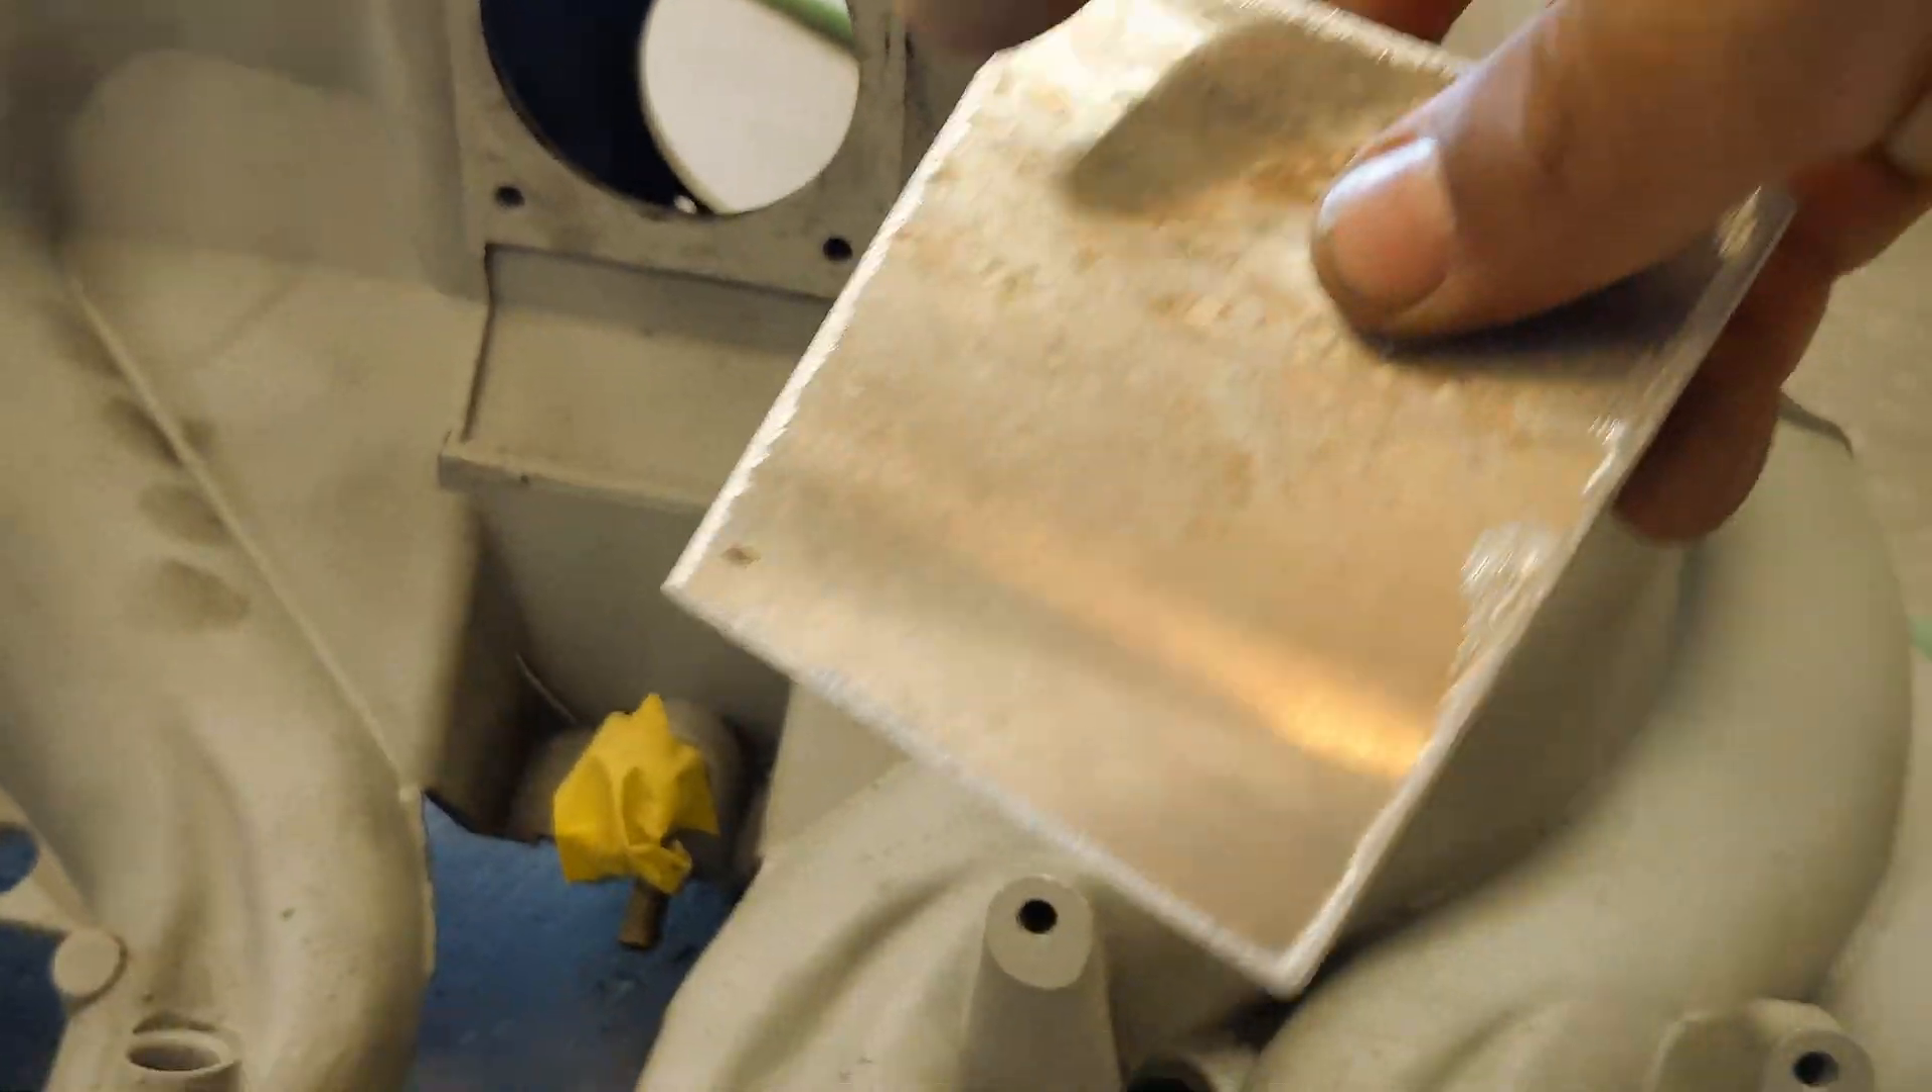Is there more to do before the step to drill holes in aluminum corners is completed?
Yes.